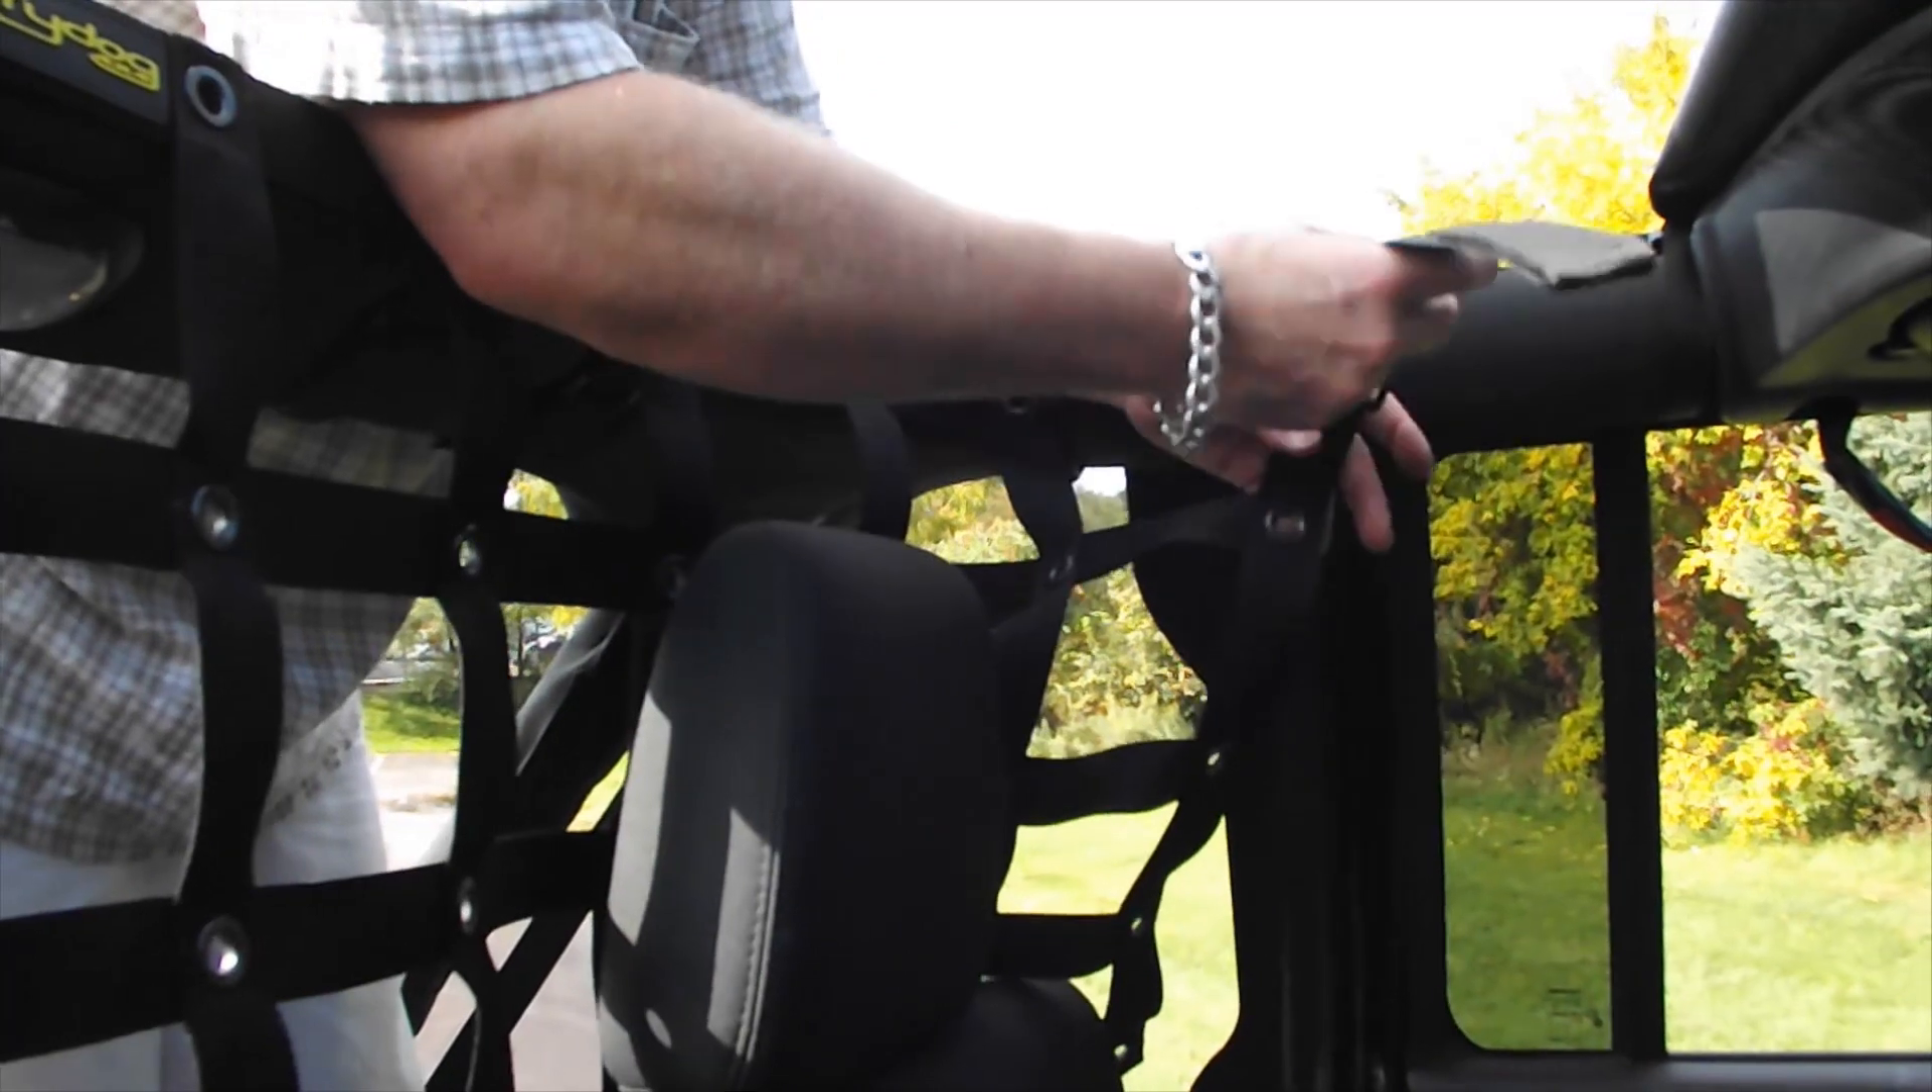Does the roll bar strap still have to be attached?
Yes.